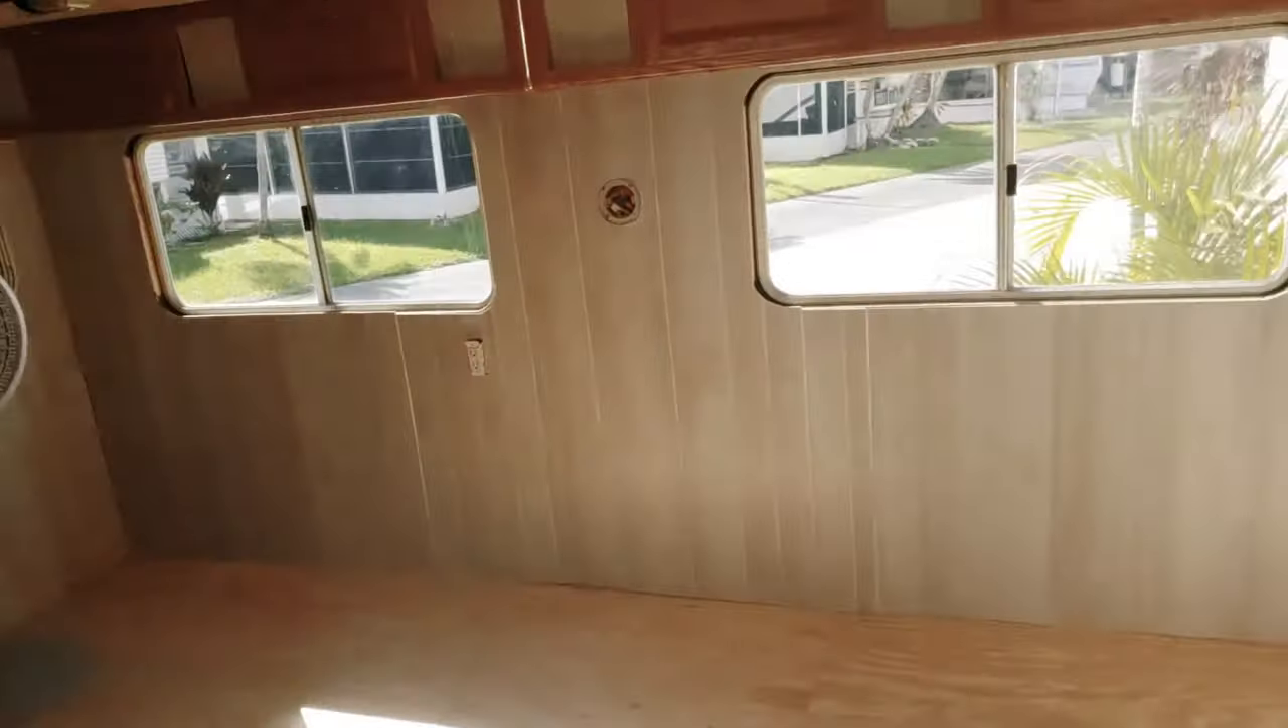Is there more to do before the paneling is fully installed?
No.